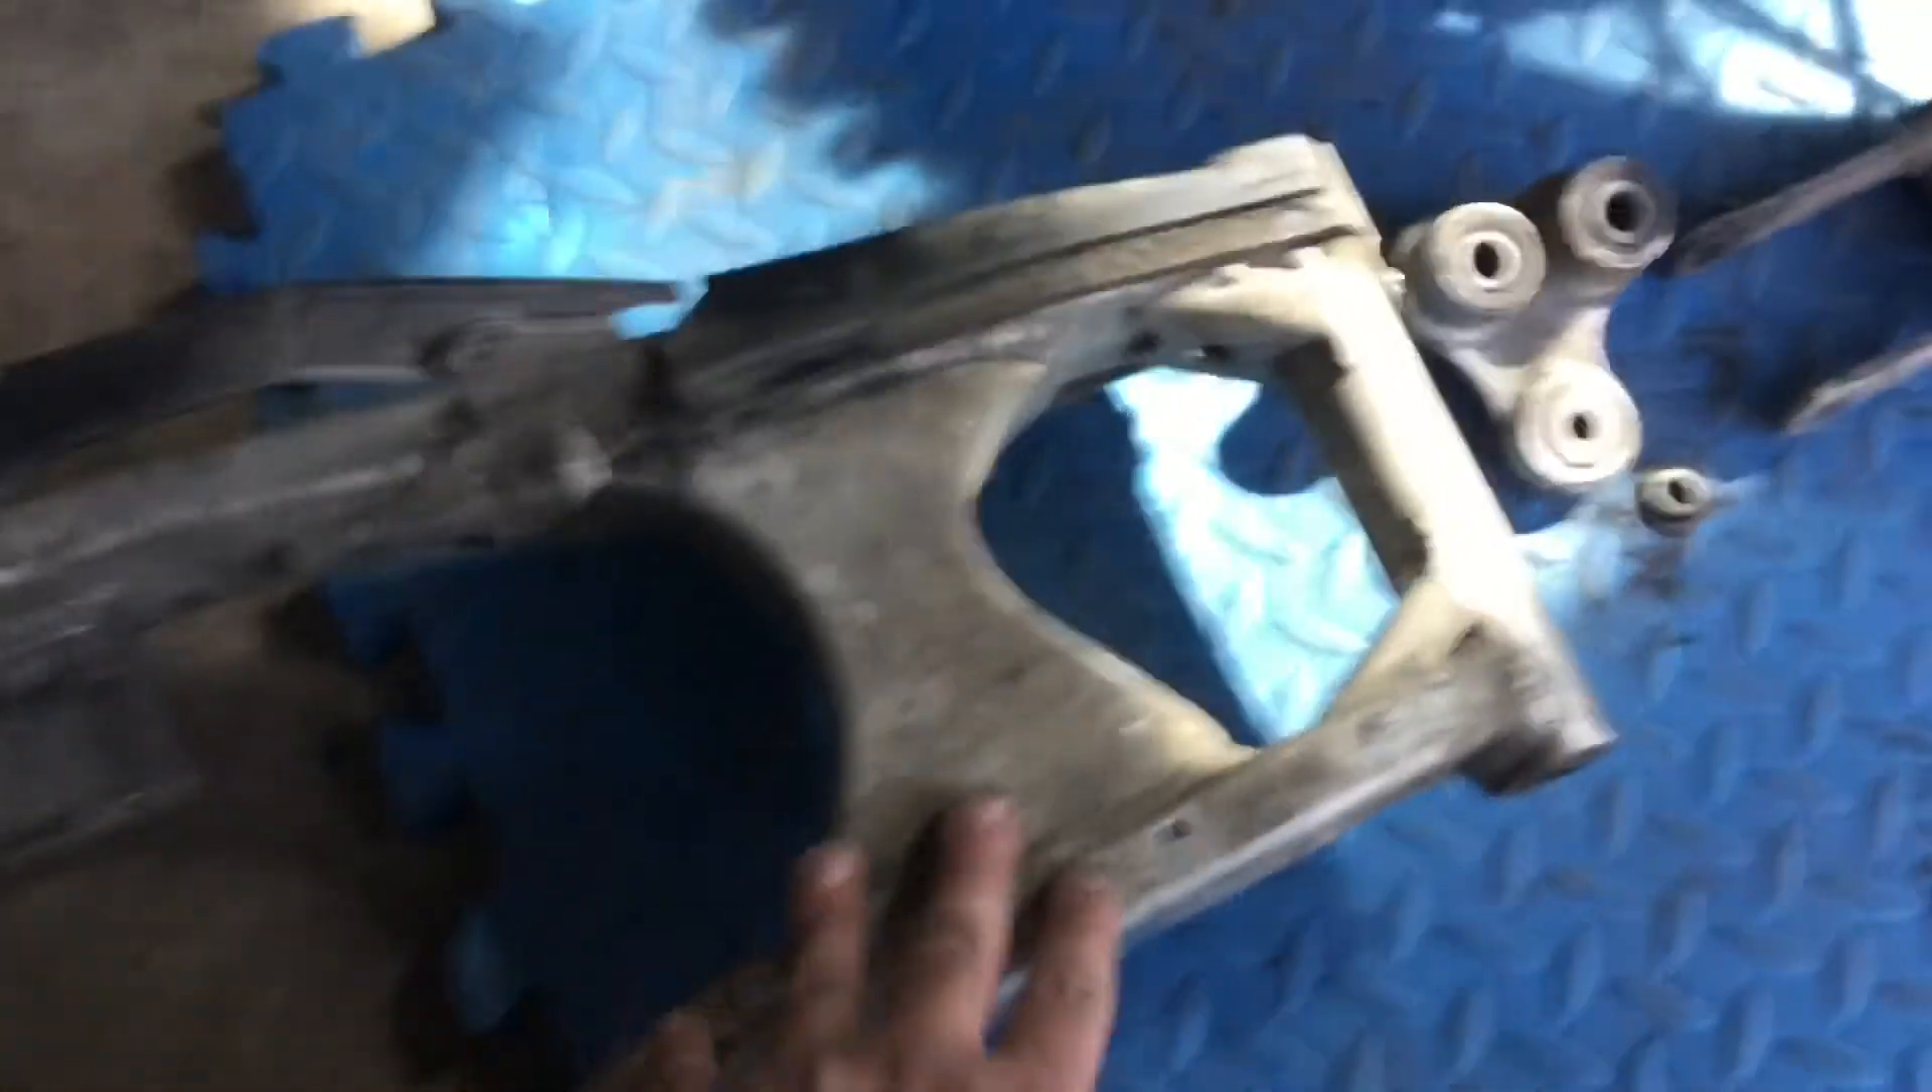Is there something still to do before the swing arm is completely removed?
No.